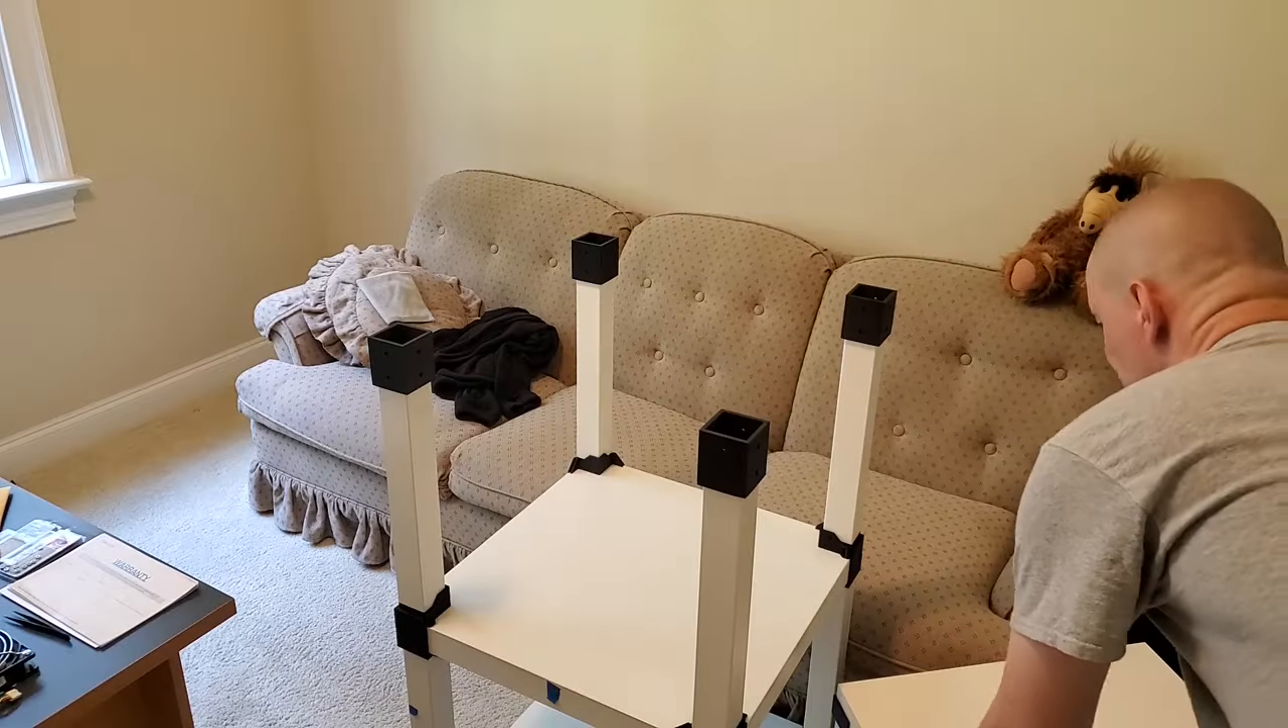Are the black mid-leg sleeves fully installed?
Yes.